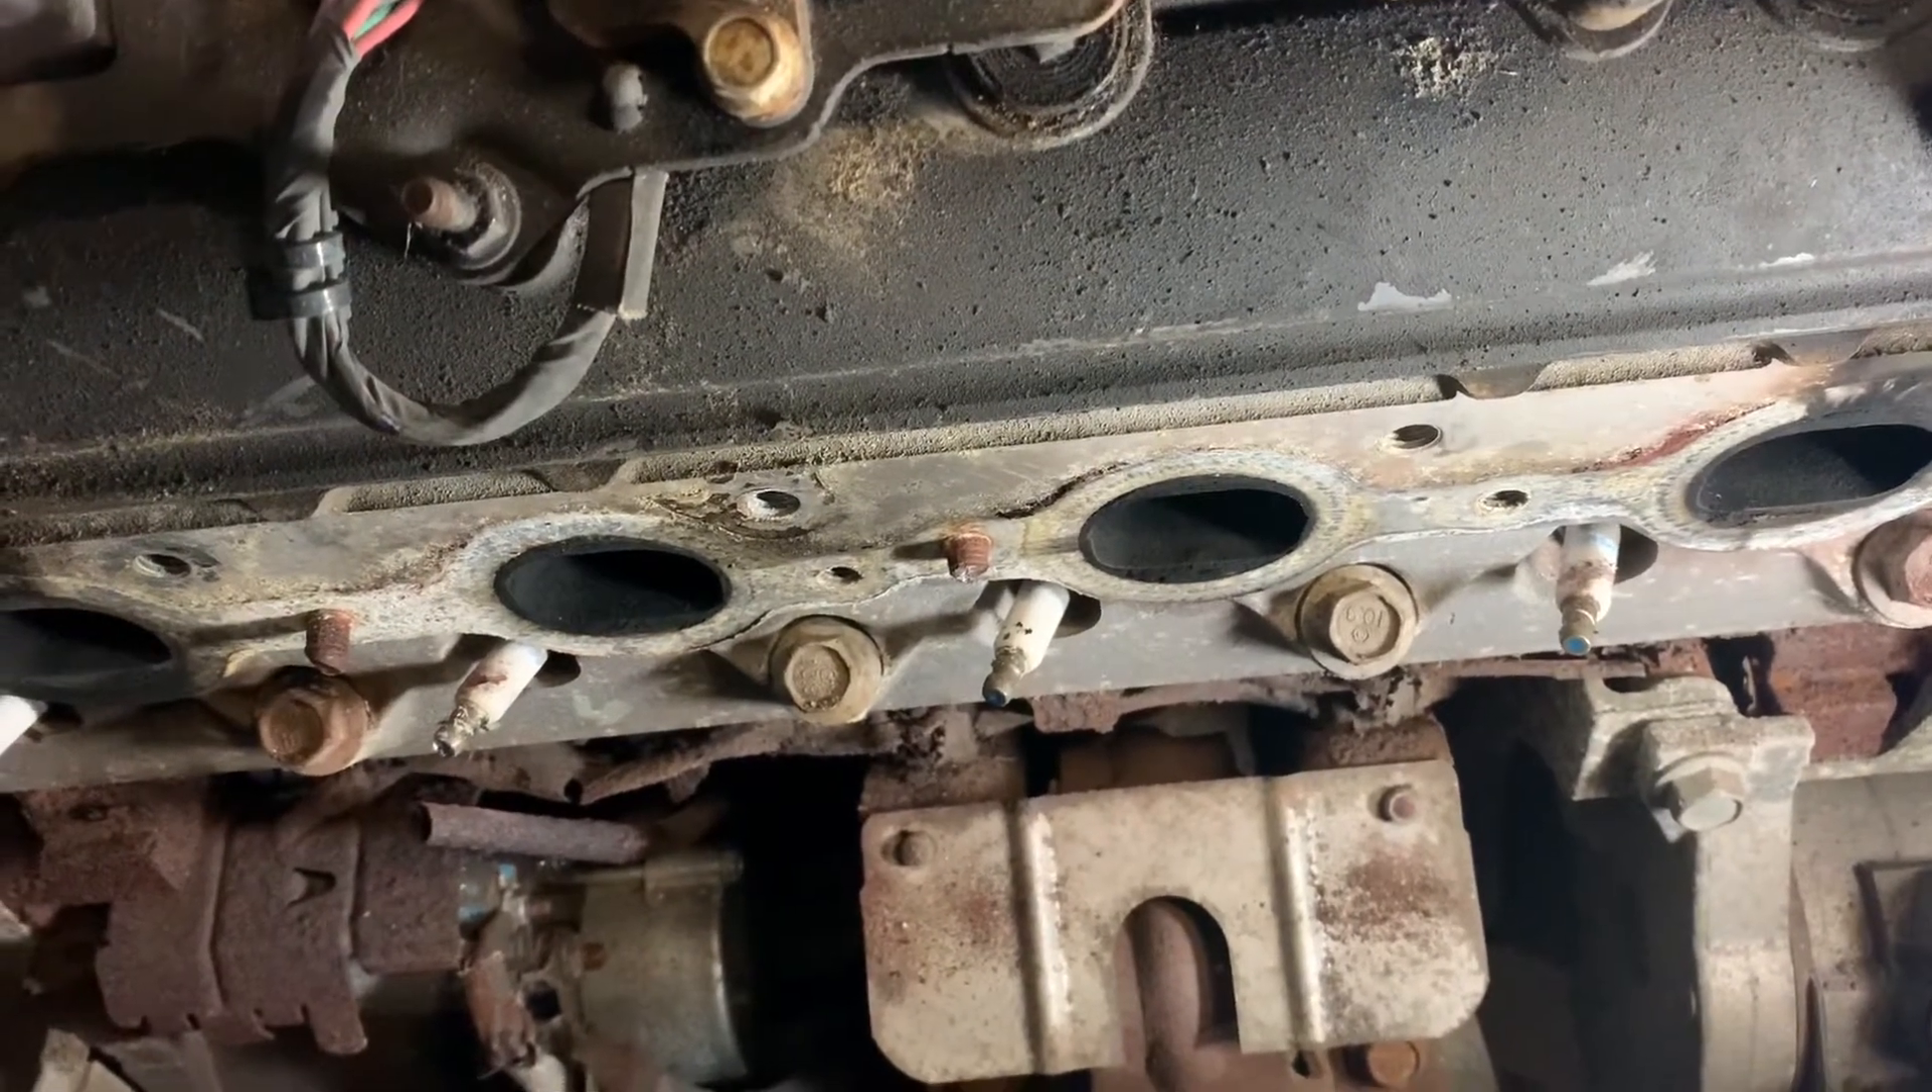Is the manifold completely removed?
Yes.